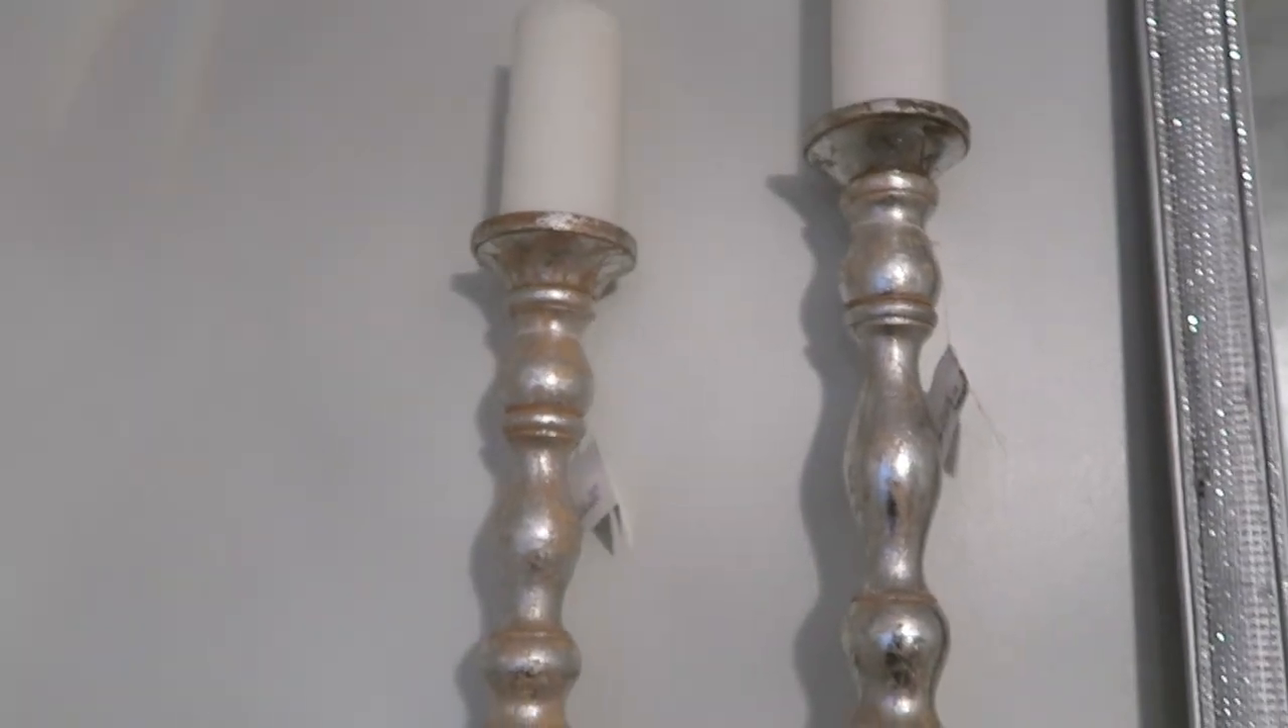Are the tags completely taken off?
No.